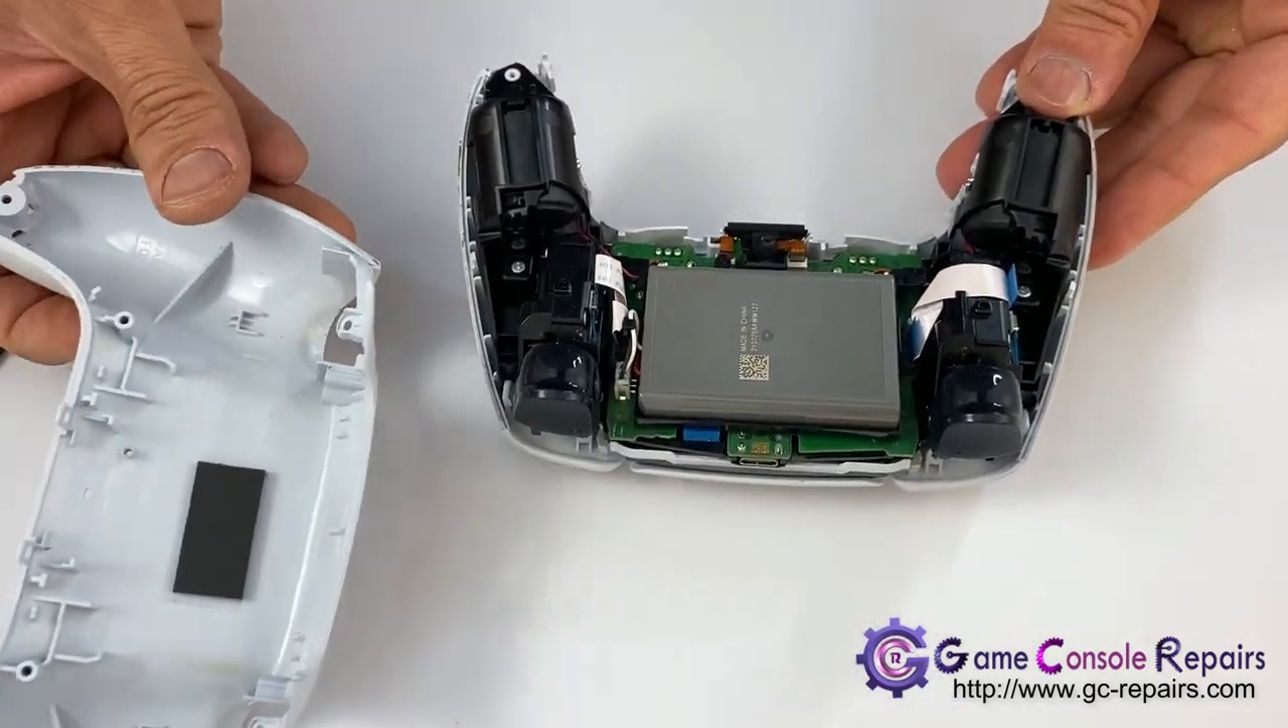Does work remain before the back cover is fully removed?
No.